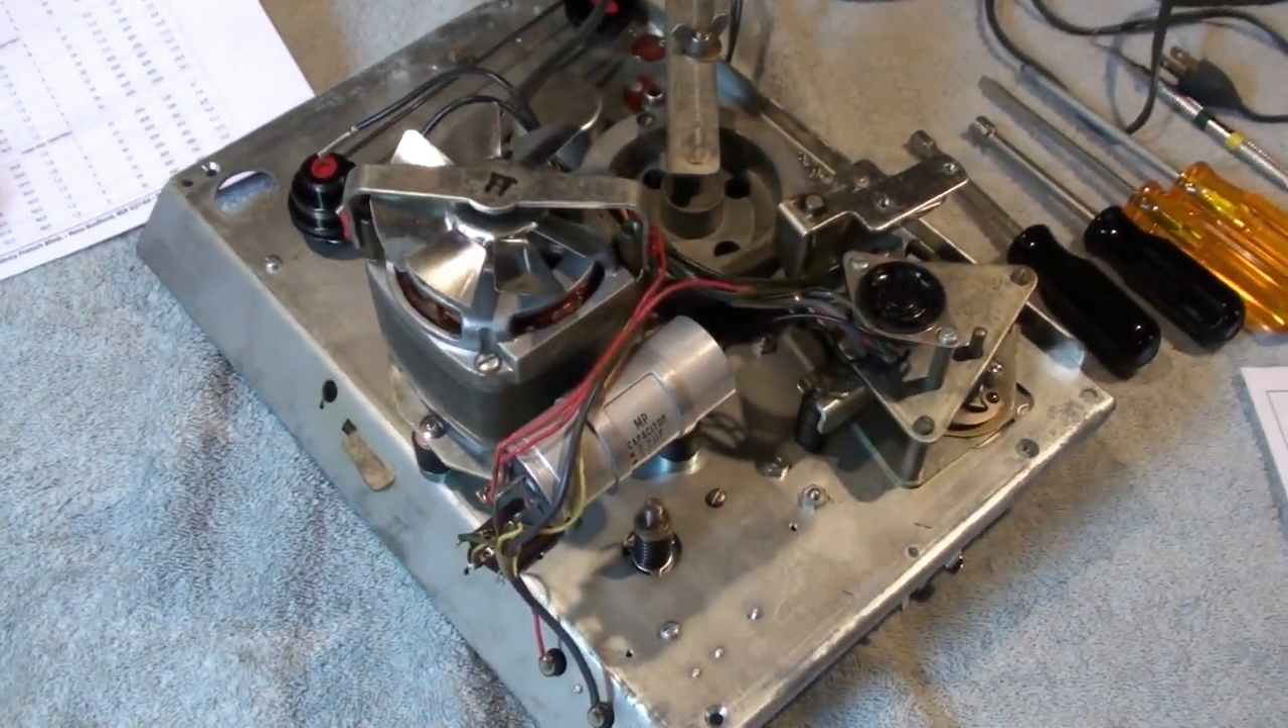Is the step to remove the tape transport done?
Yes.